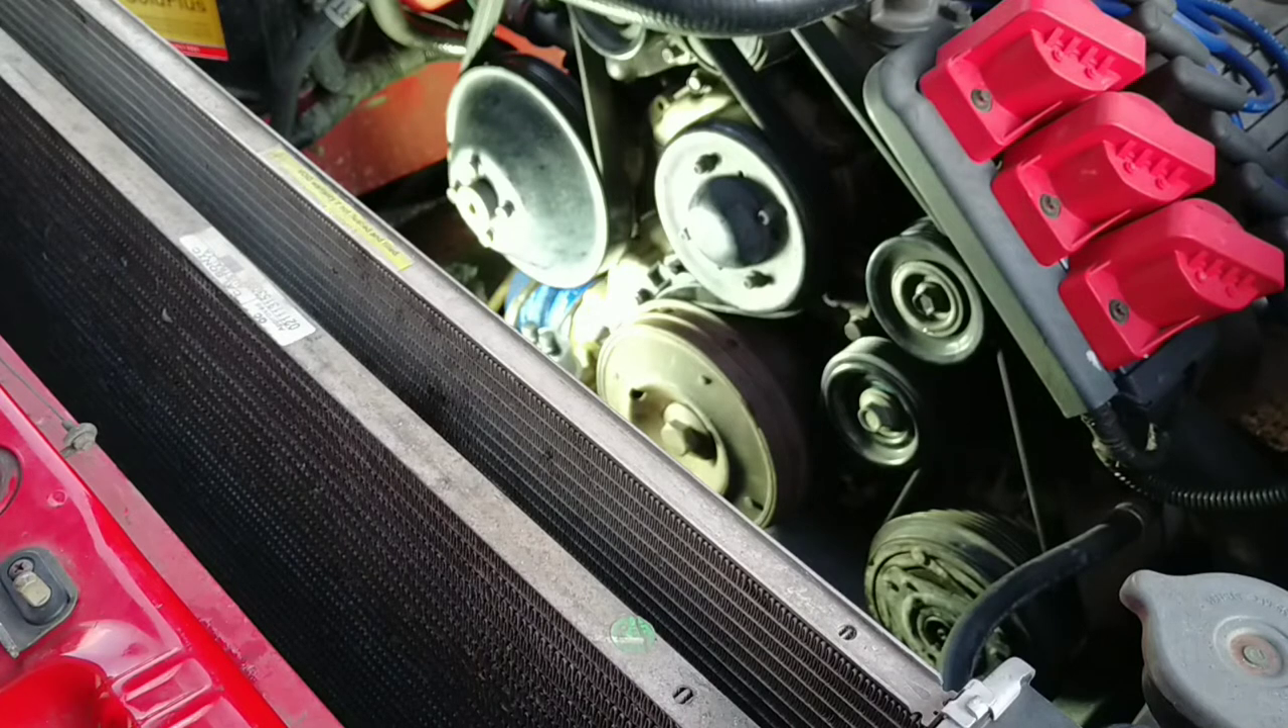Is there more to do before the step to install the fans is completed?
Yes.